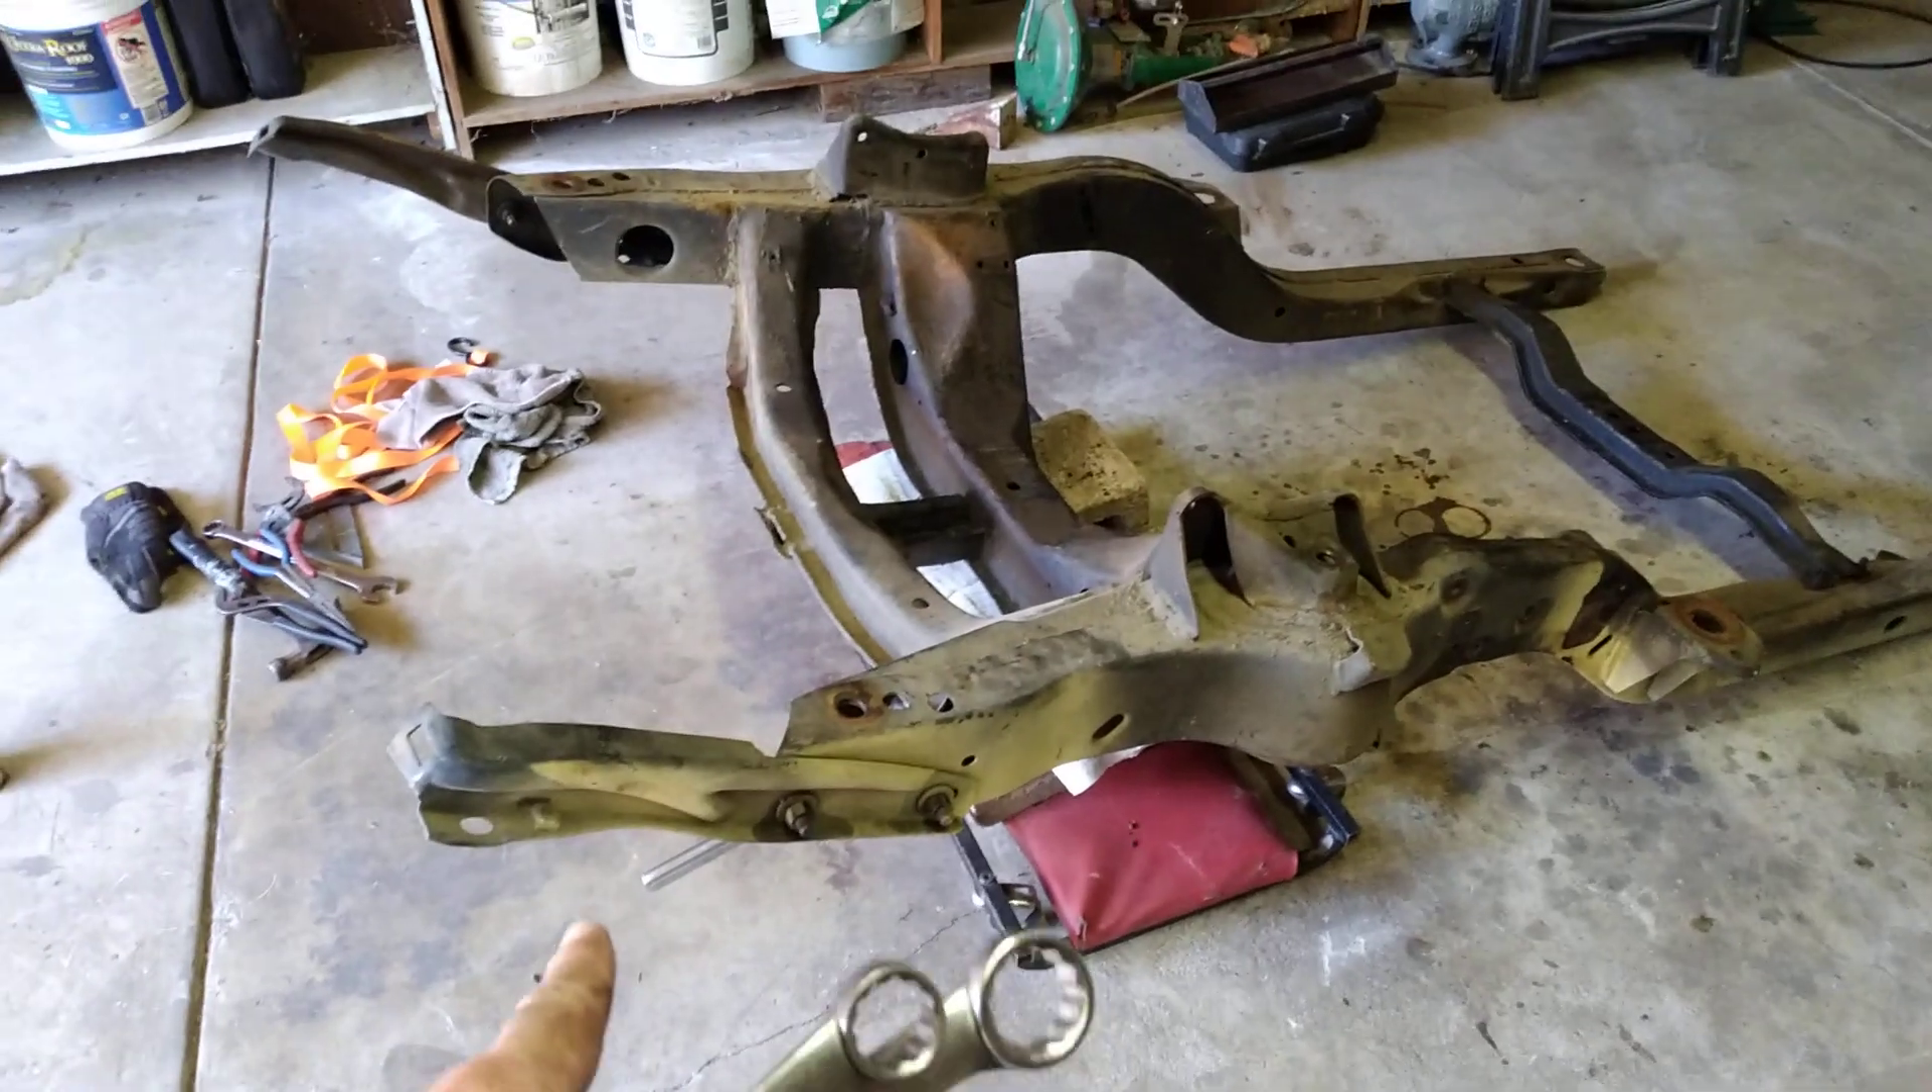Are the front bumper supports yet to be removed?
Yes.